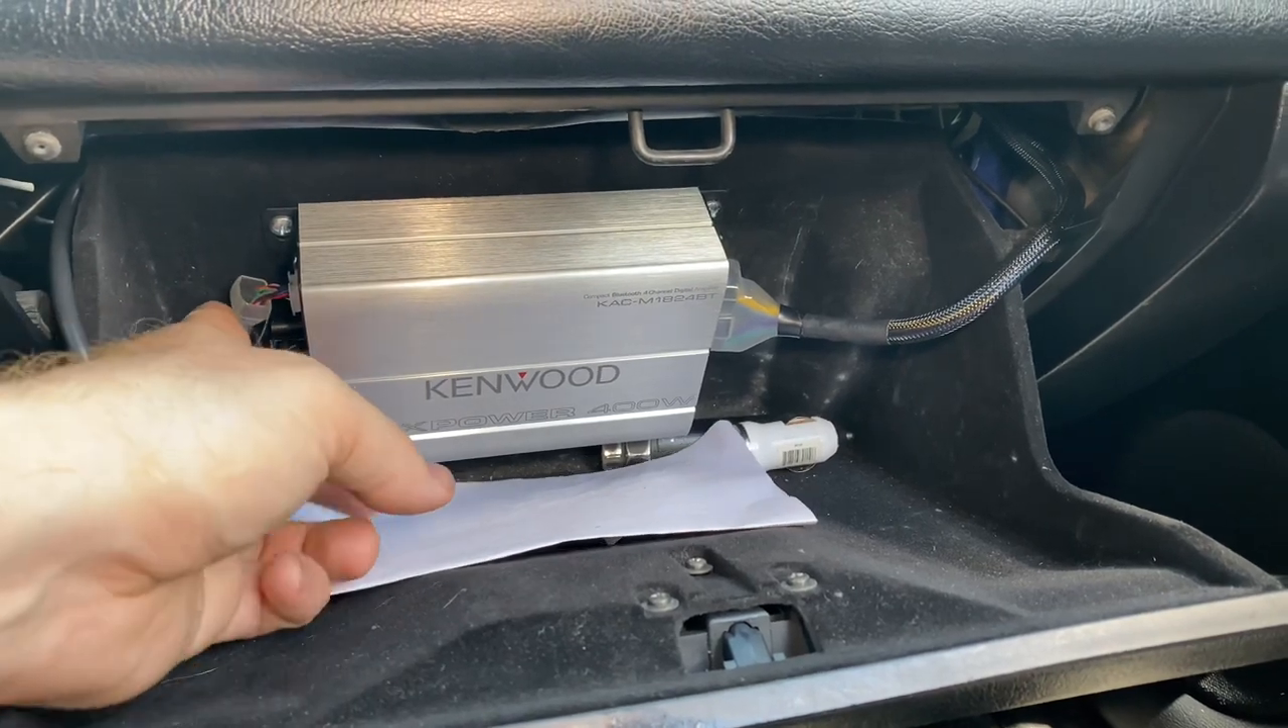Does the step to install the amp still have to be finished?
No.